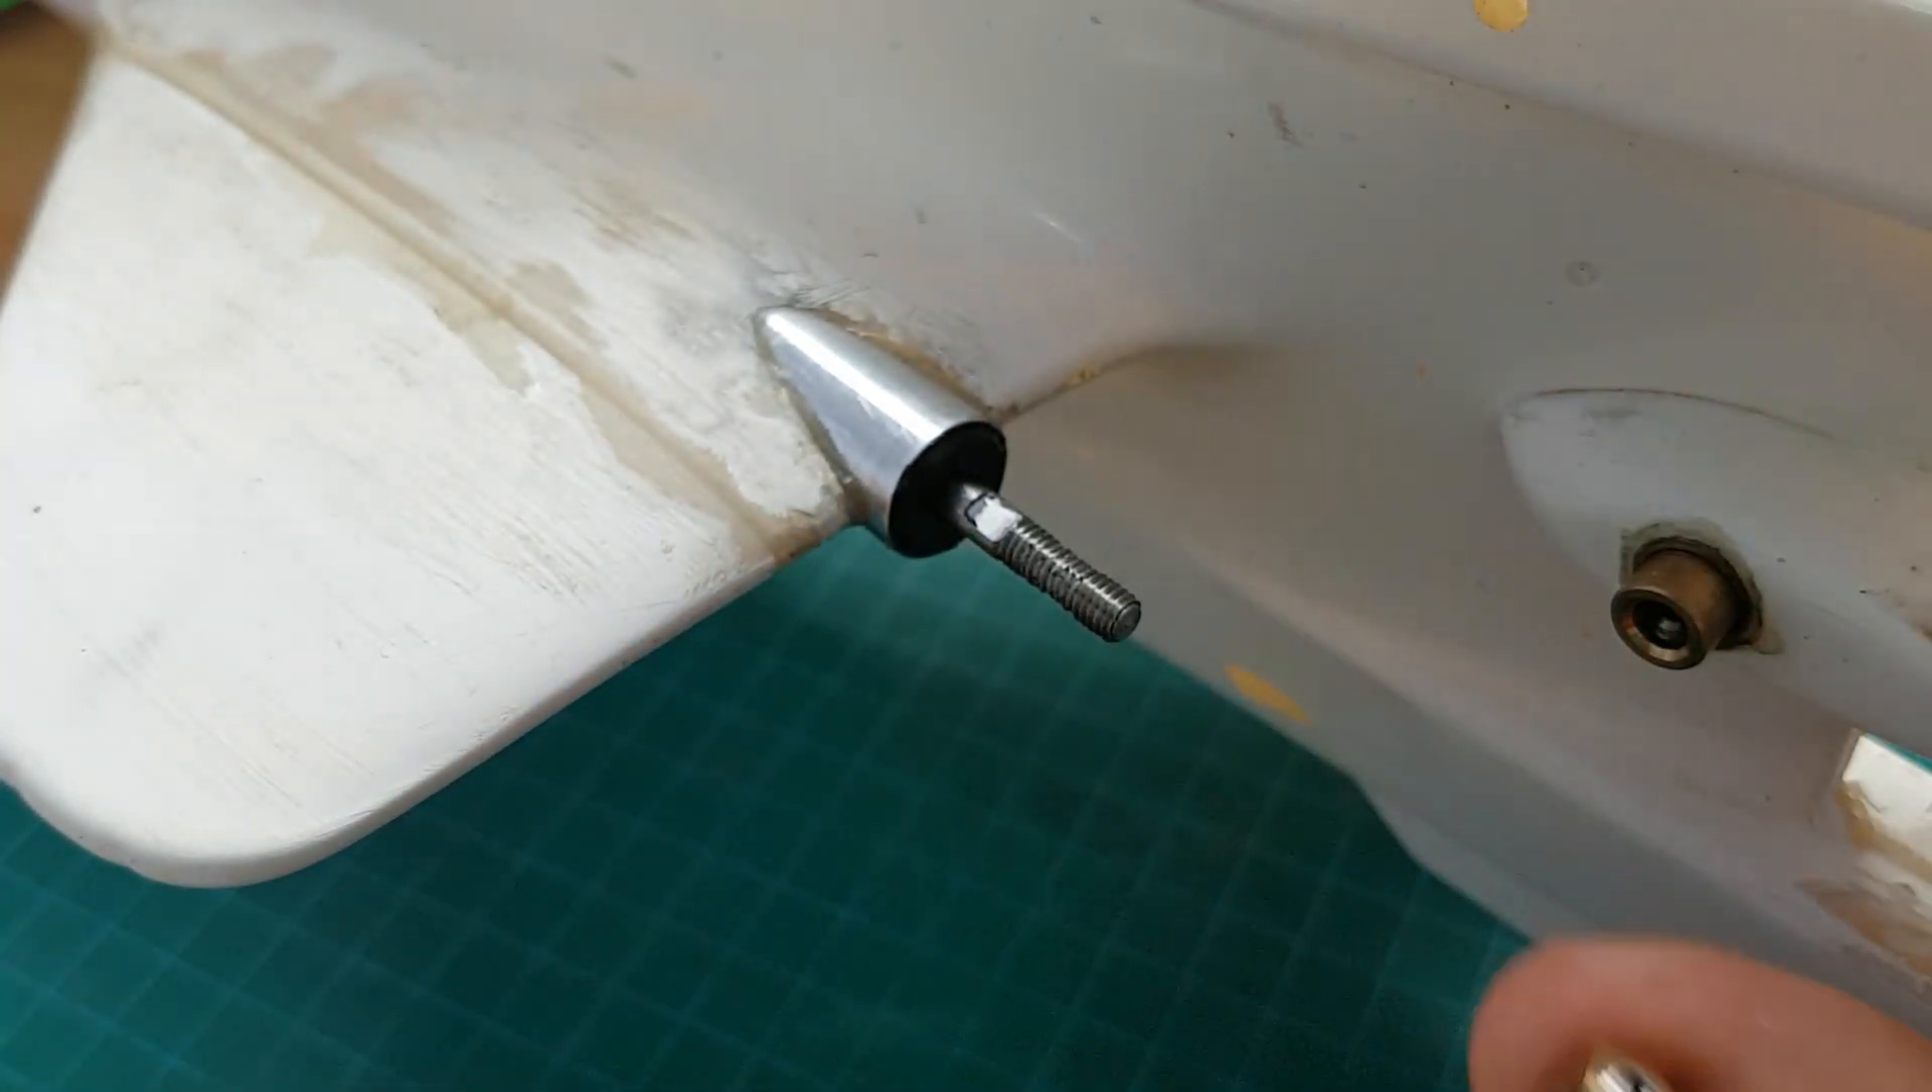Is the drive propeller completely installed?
No.